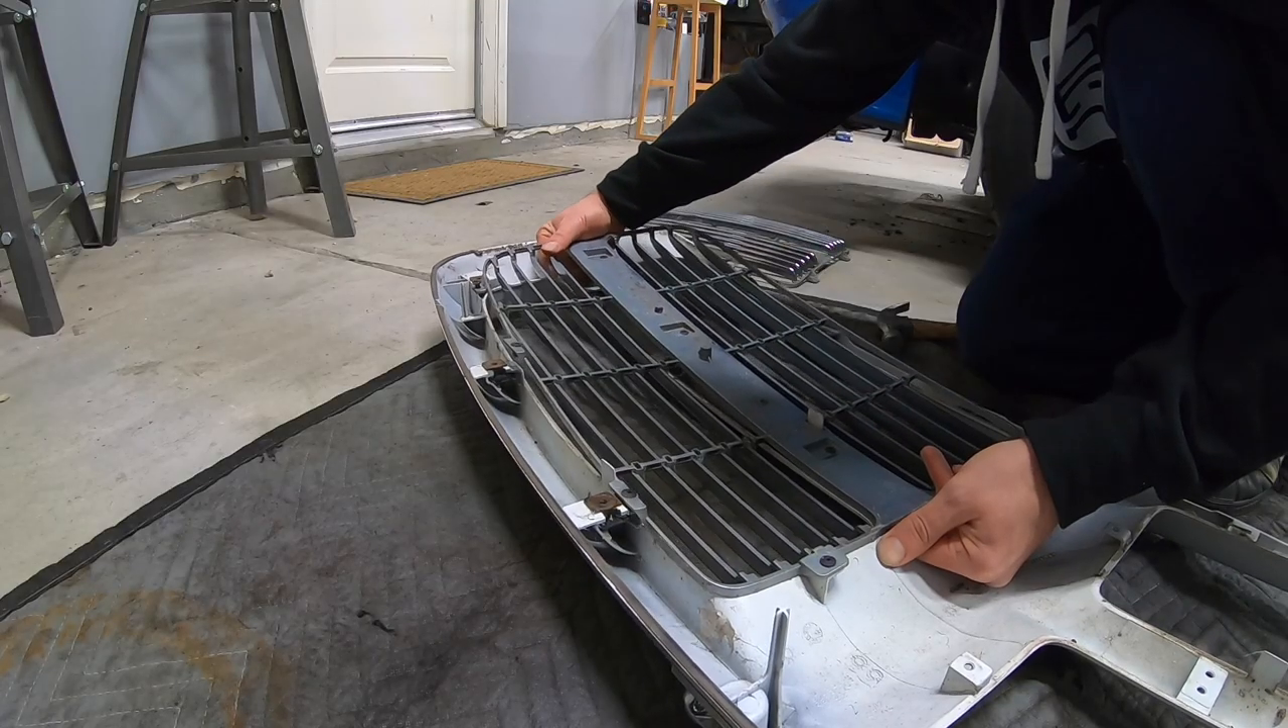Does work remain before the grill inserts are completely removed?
Yes.